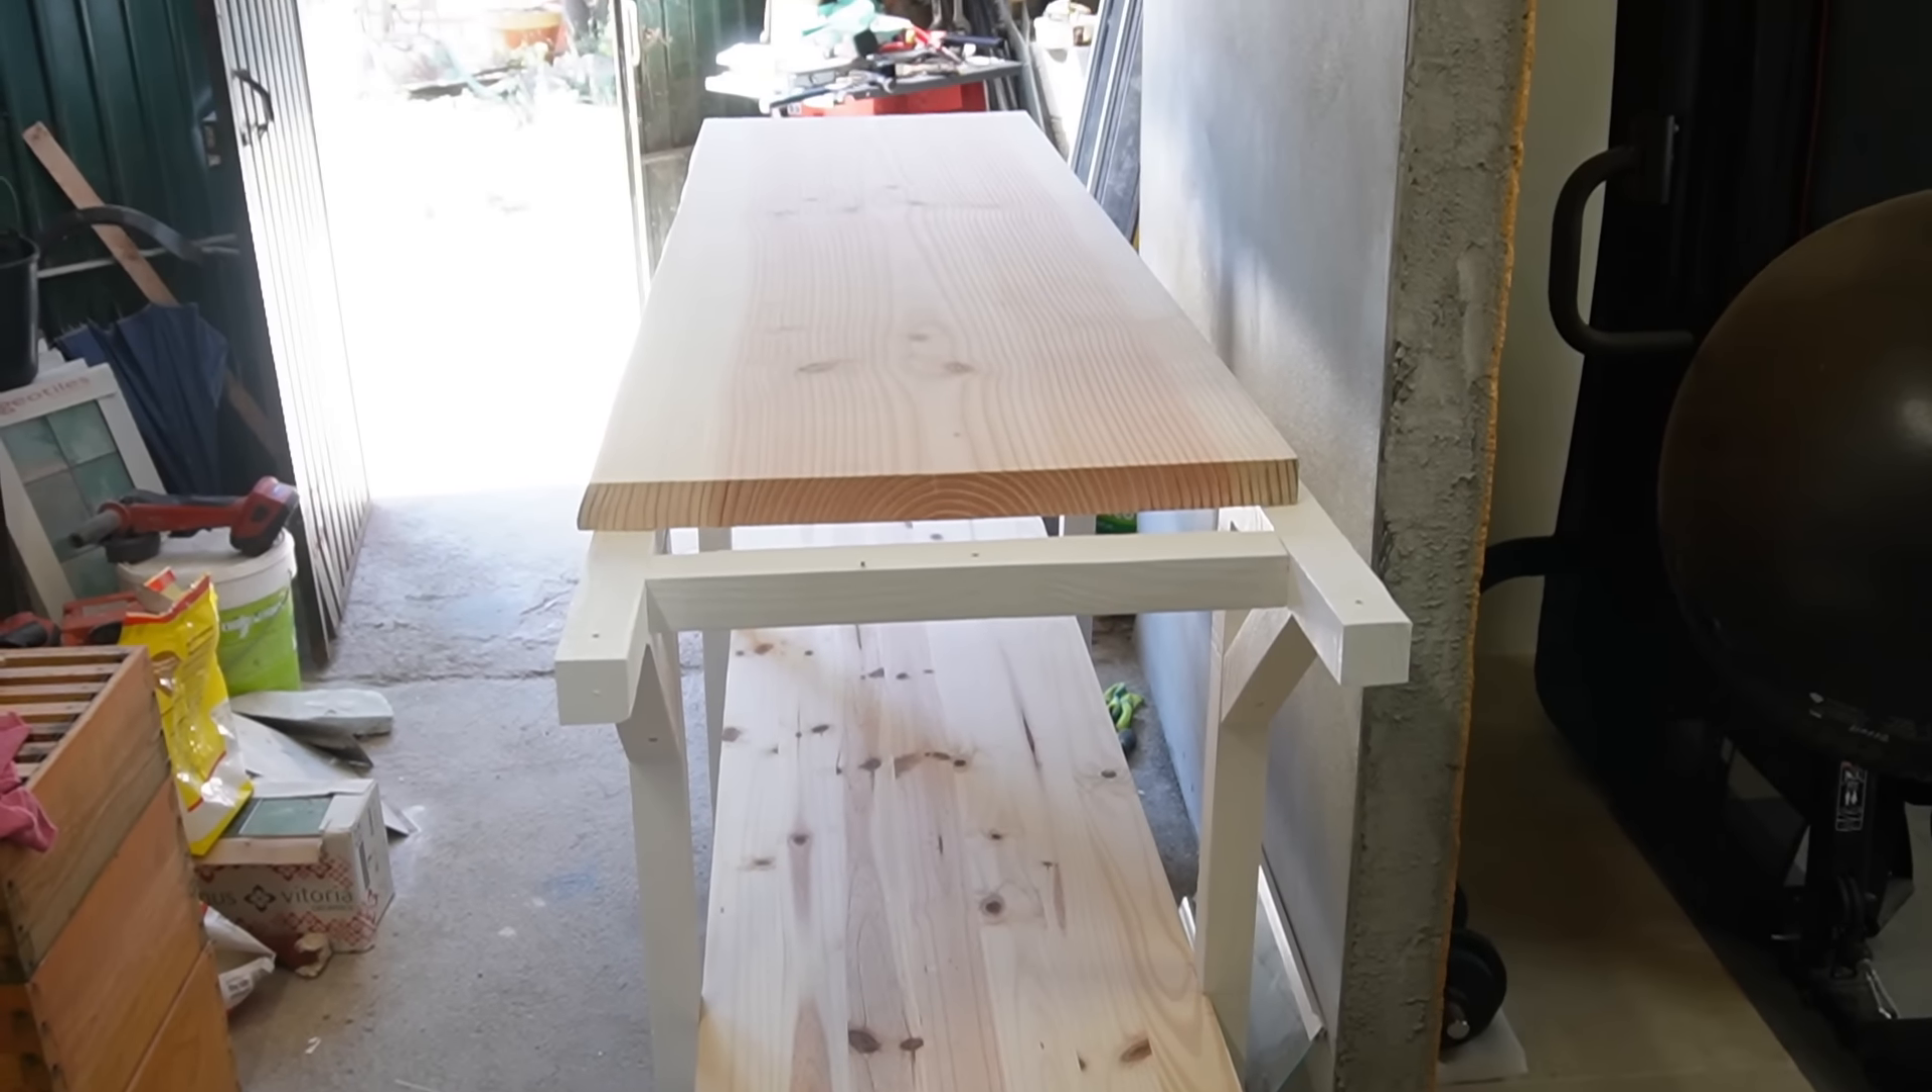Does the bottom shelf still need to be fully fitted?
No.